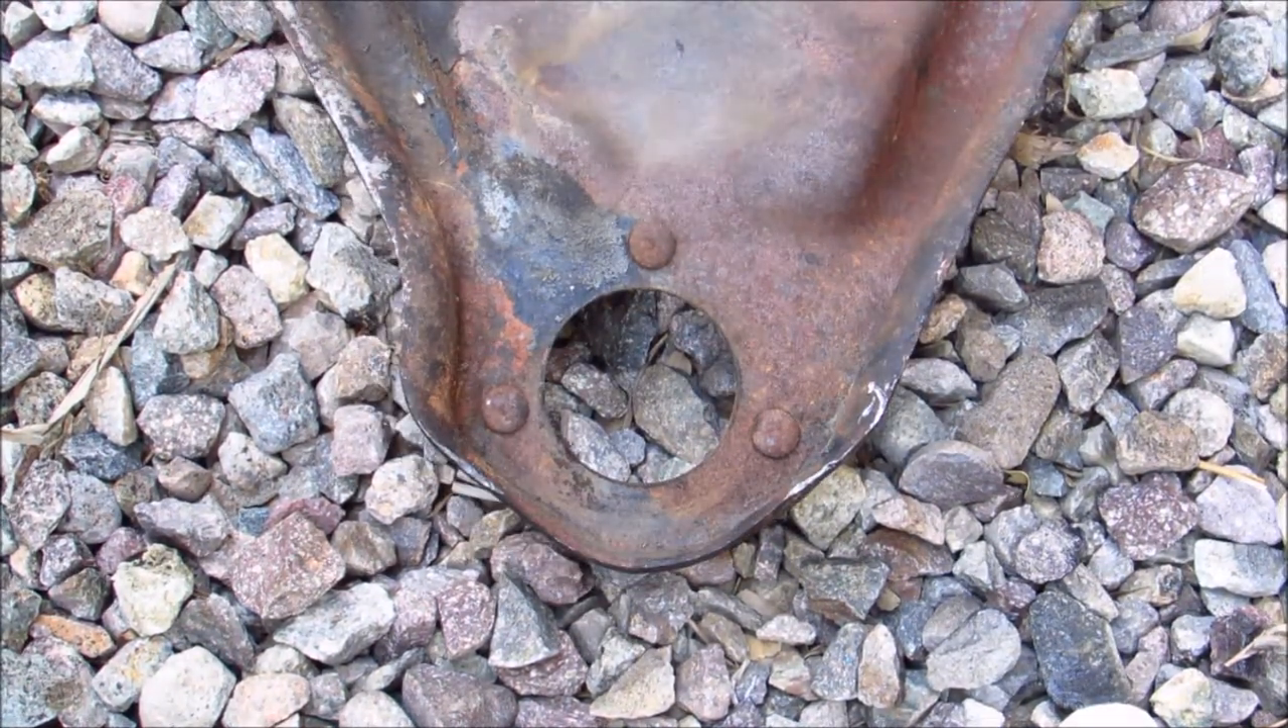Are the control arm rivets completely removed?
No.